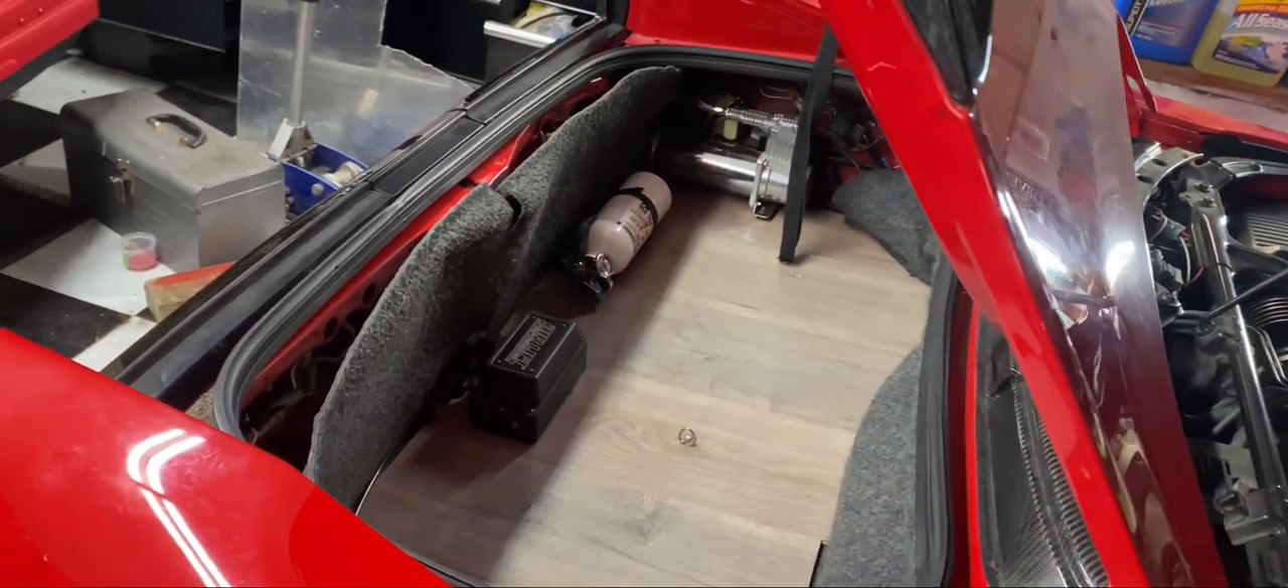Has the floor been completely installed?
Yes.